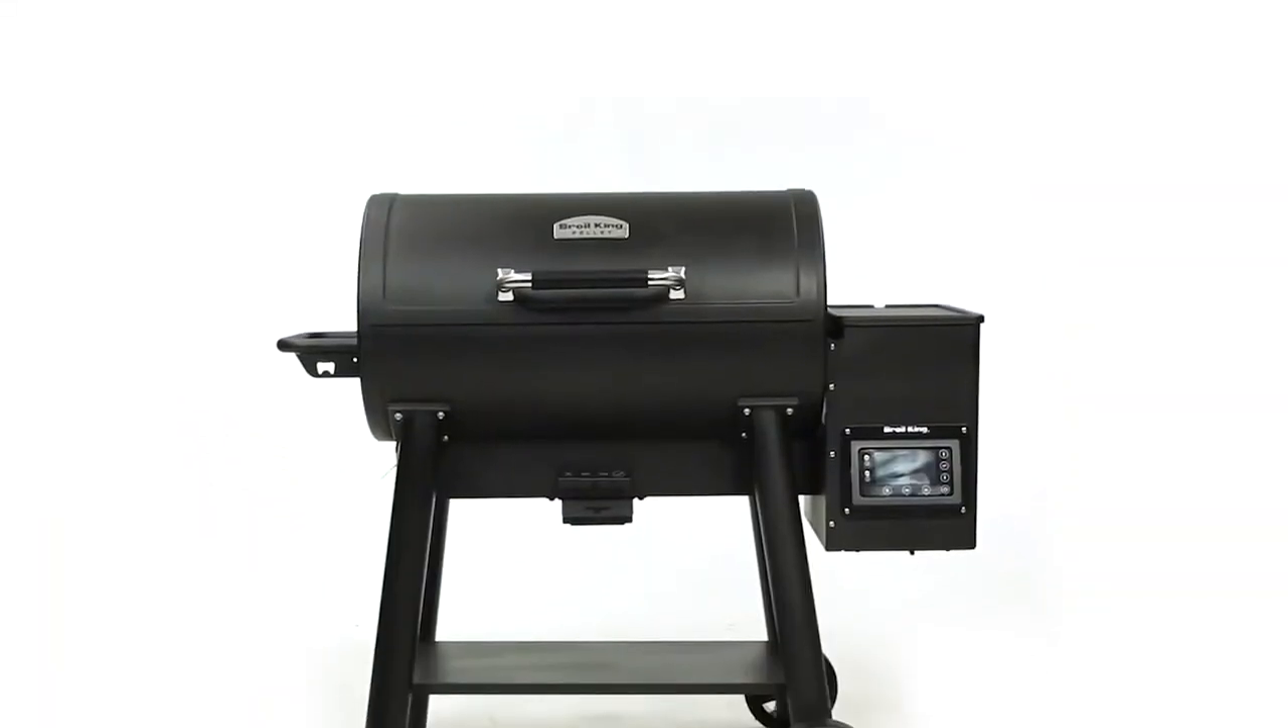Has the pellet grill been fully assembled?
Yes.